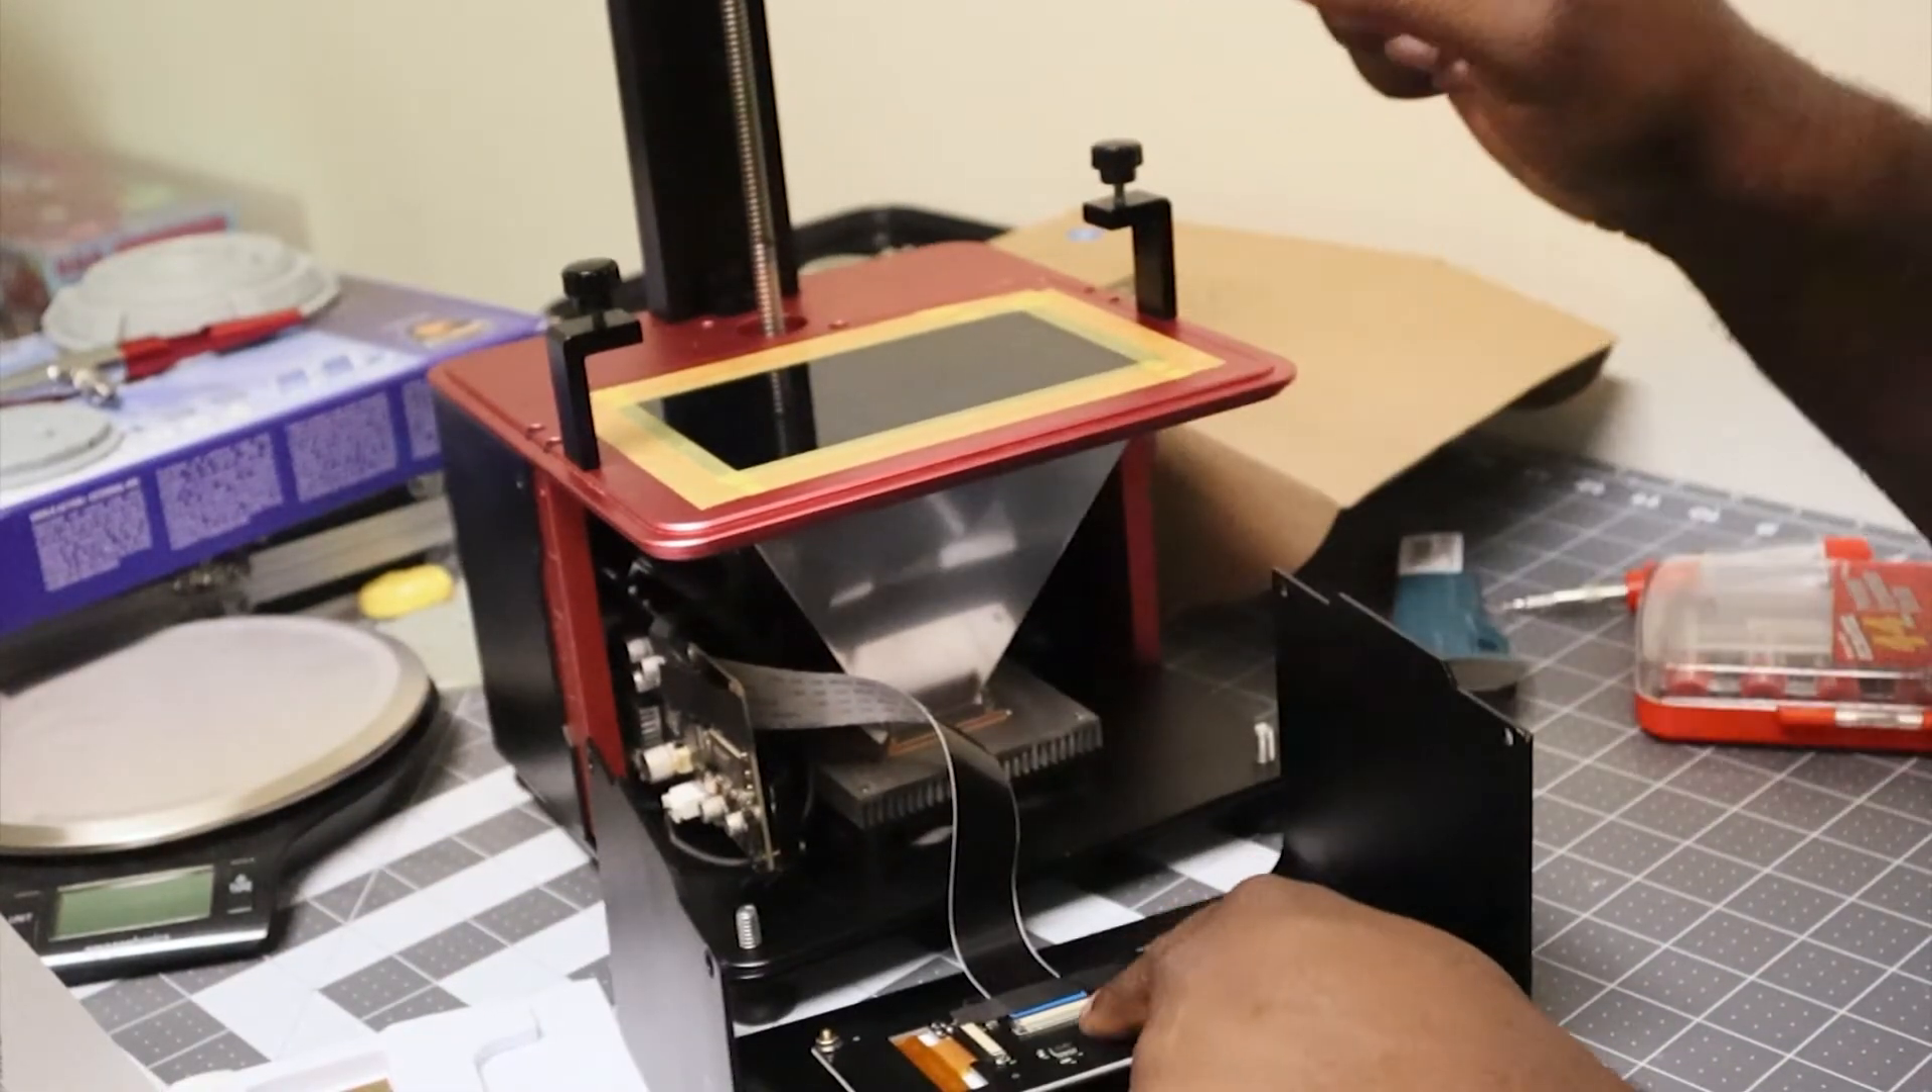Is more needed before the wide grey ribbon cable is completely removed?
Yes.